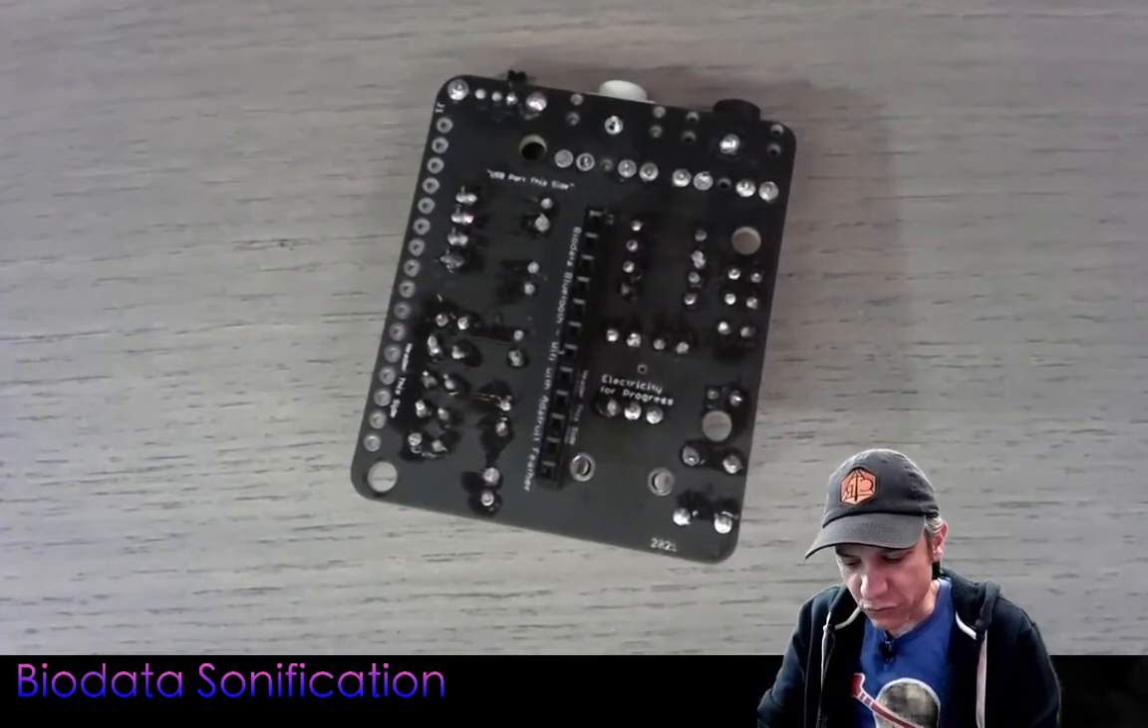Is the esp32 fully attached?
No.